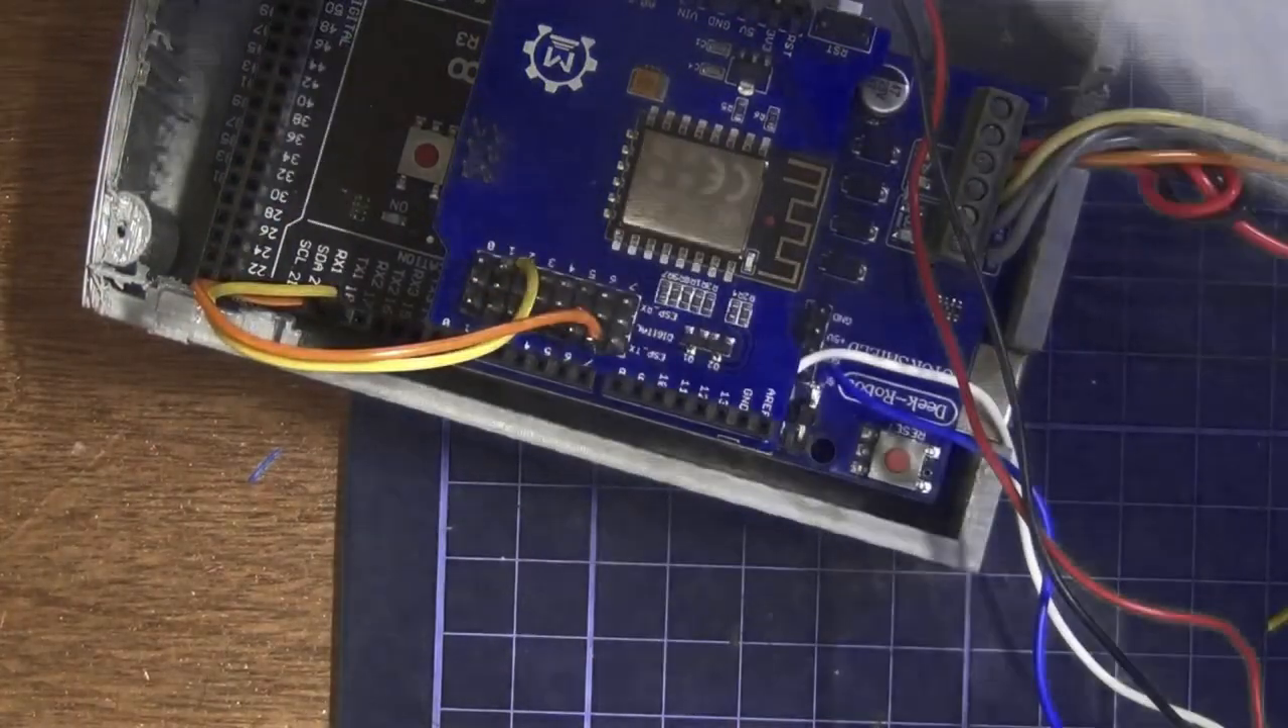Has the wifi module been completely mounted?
Yes.